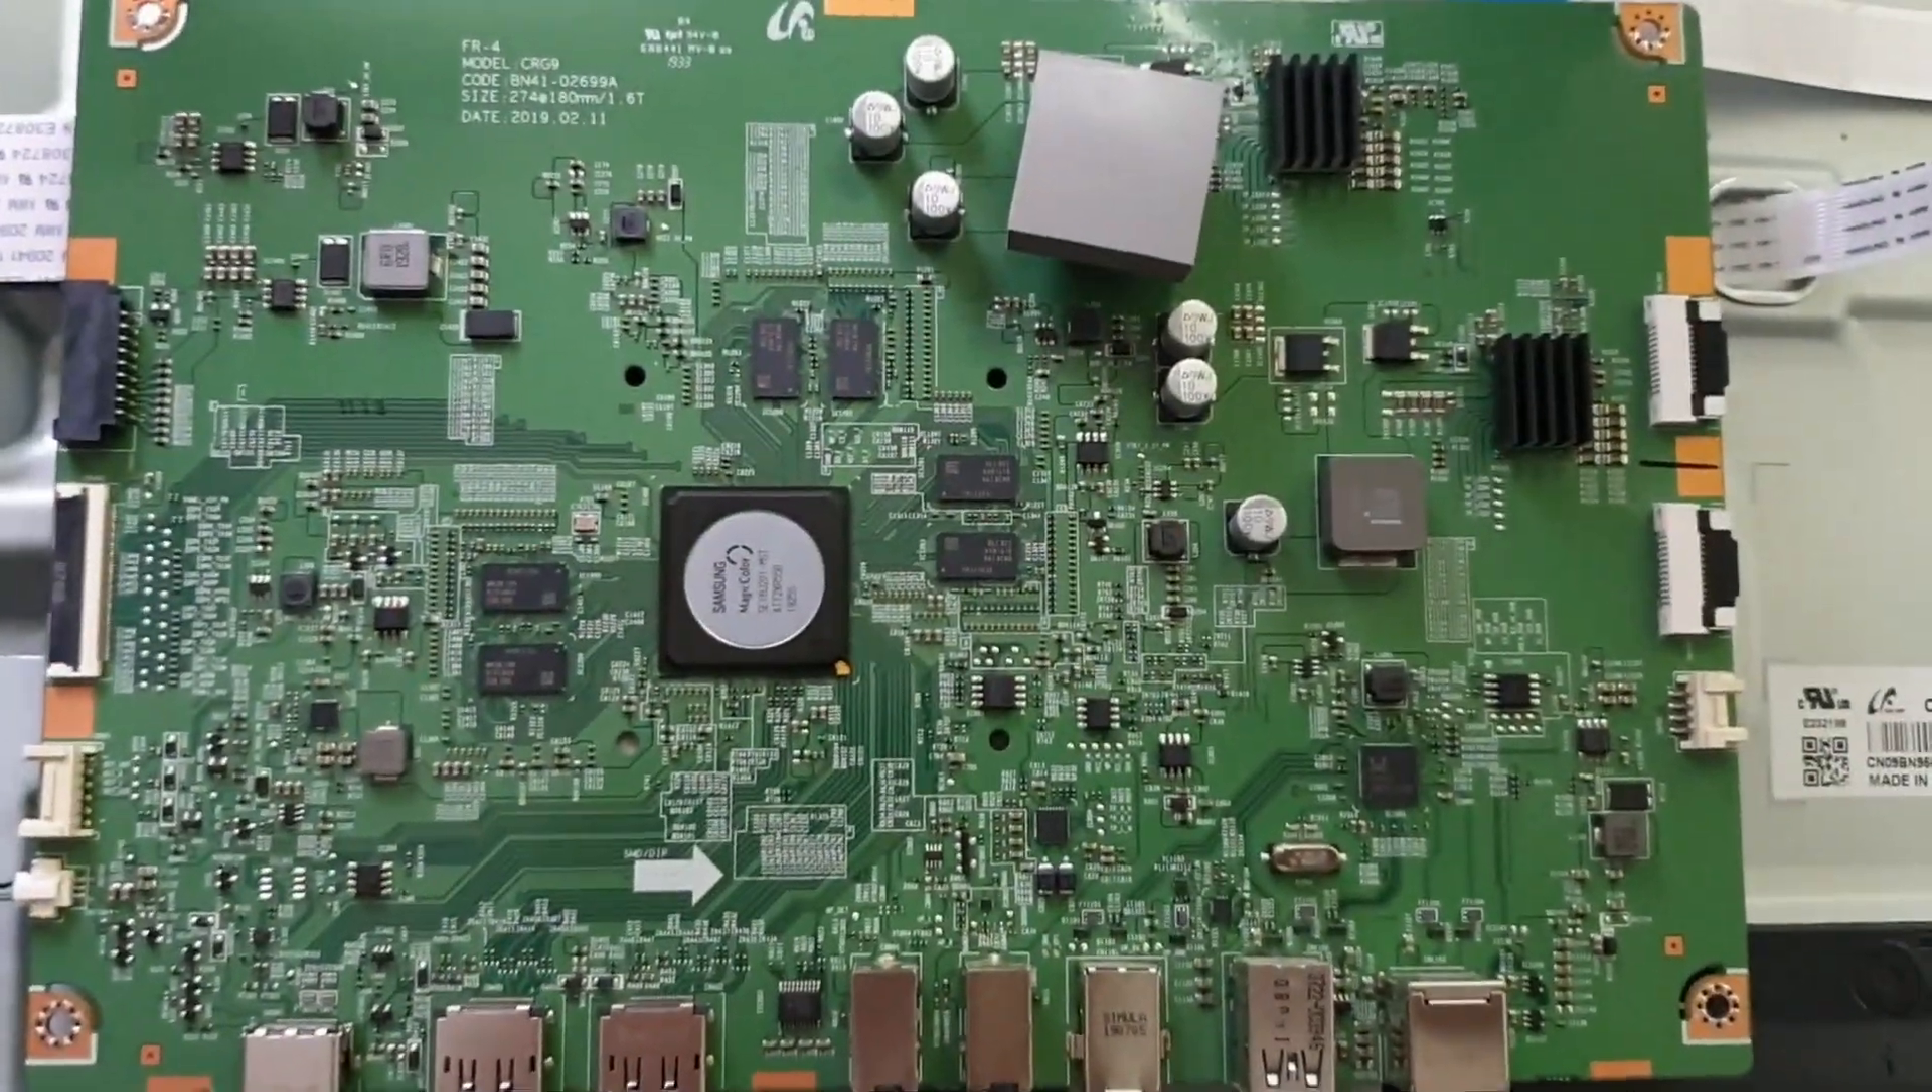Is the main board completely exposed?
Yes.